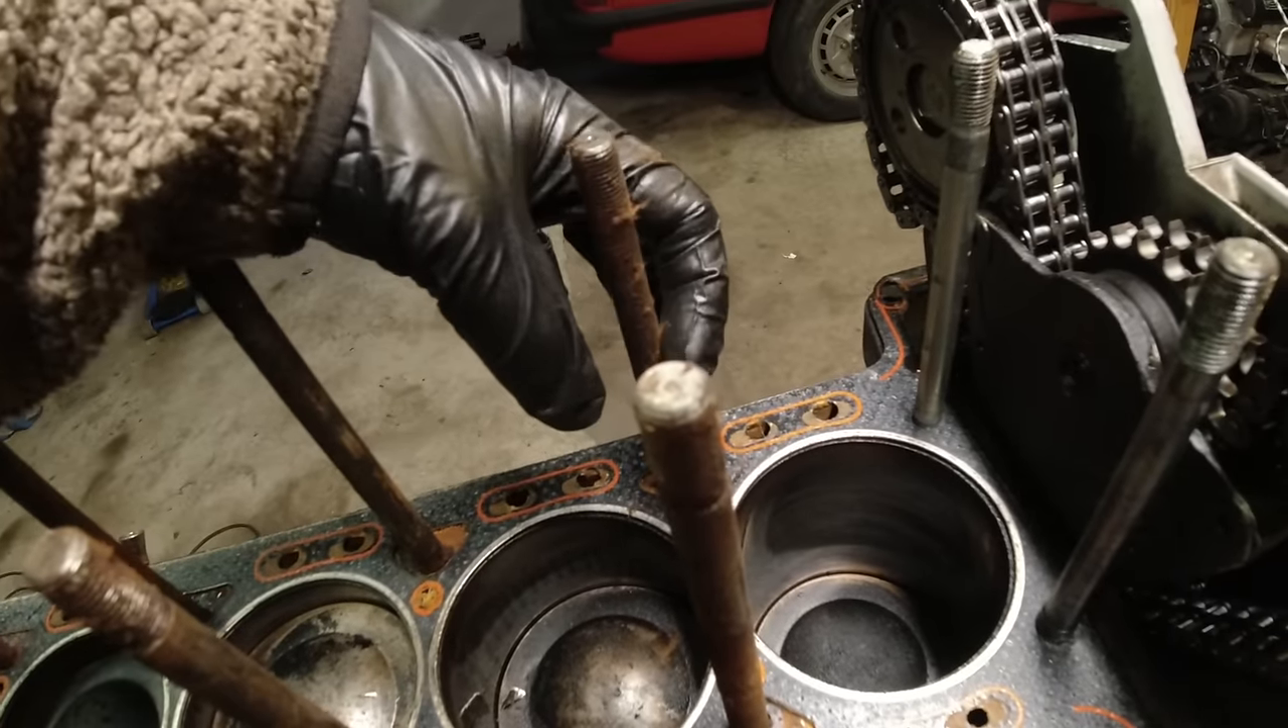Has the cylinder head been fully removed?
Yes.